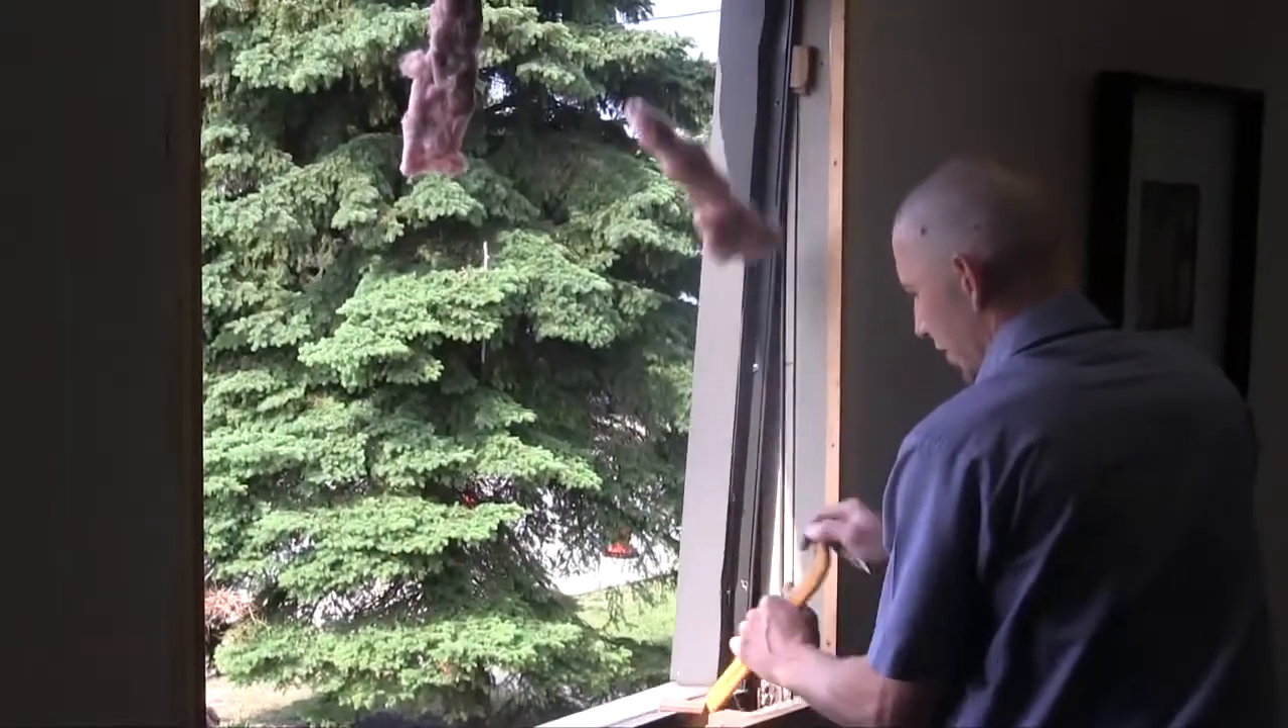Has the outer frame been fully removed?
No.